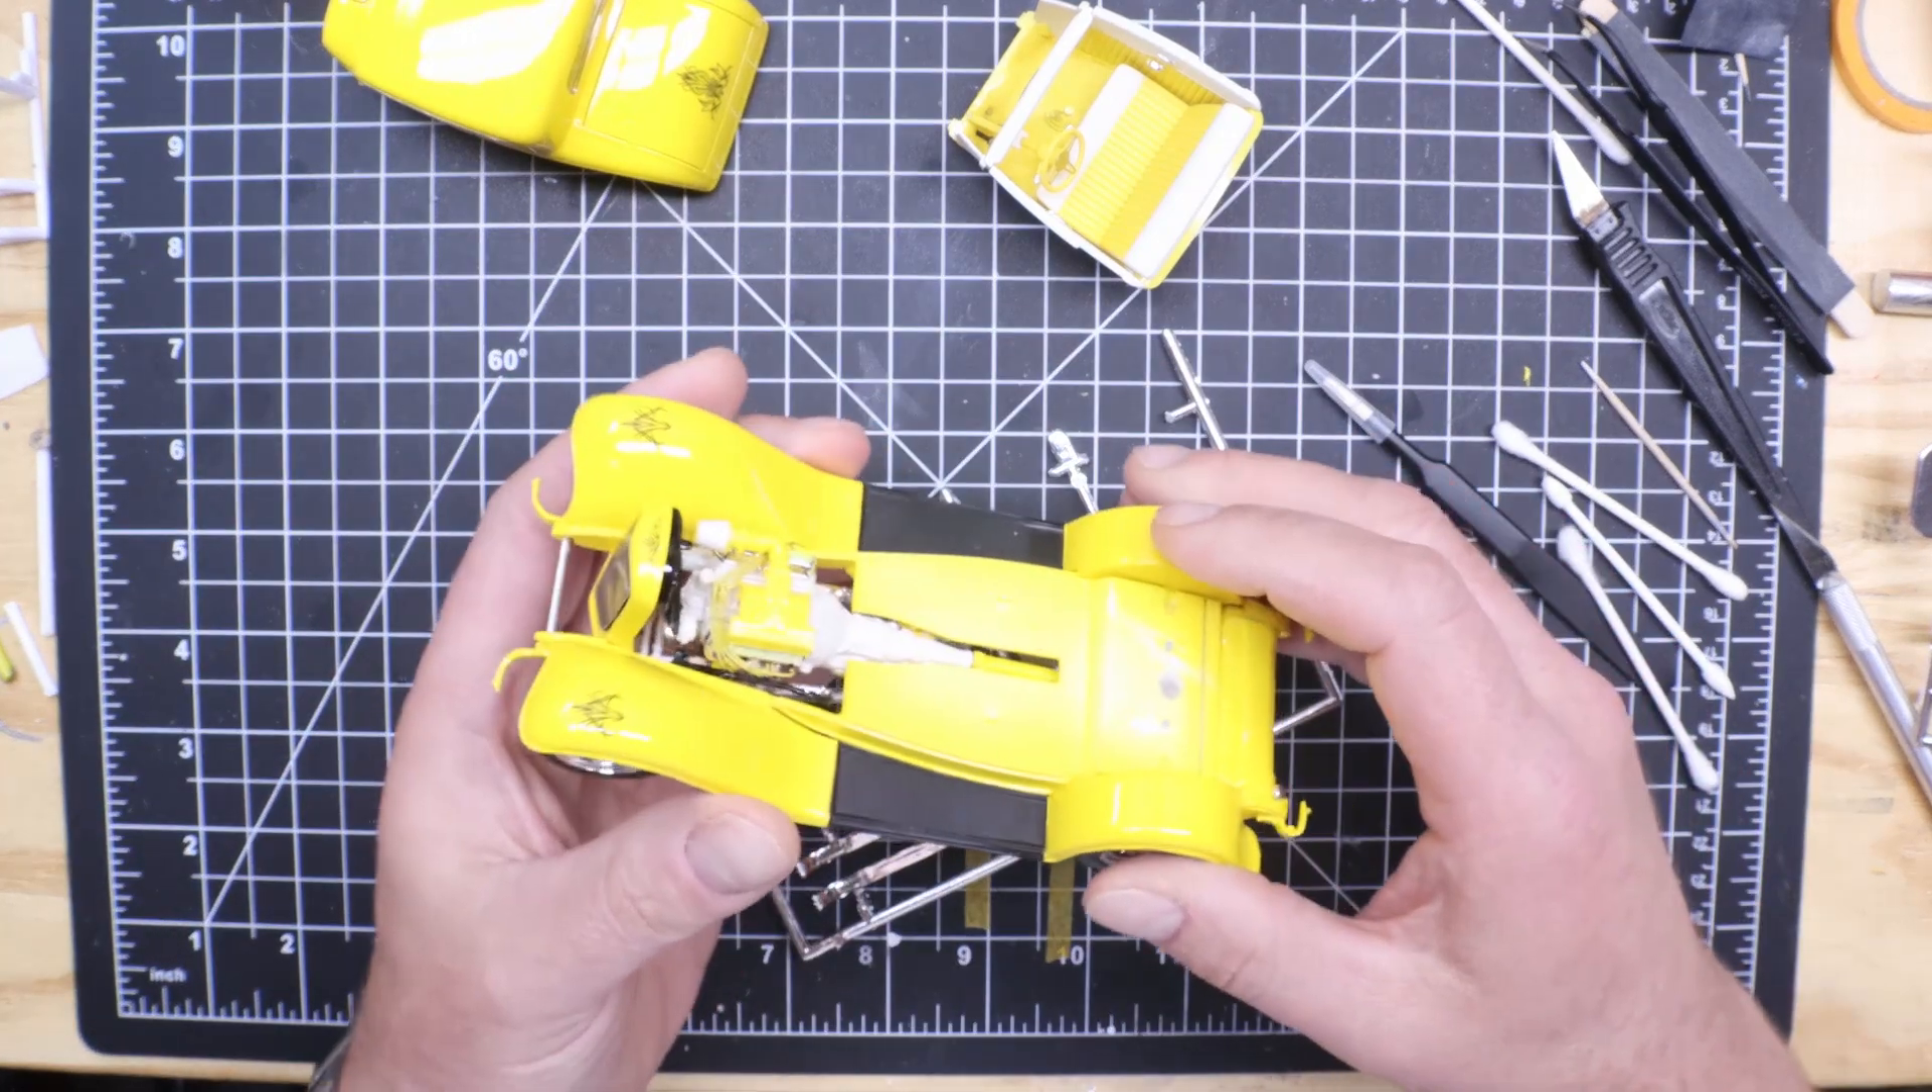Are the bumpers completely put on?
No.